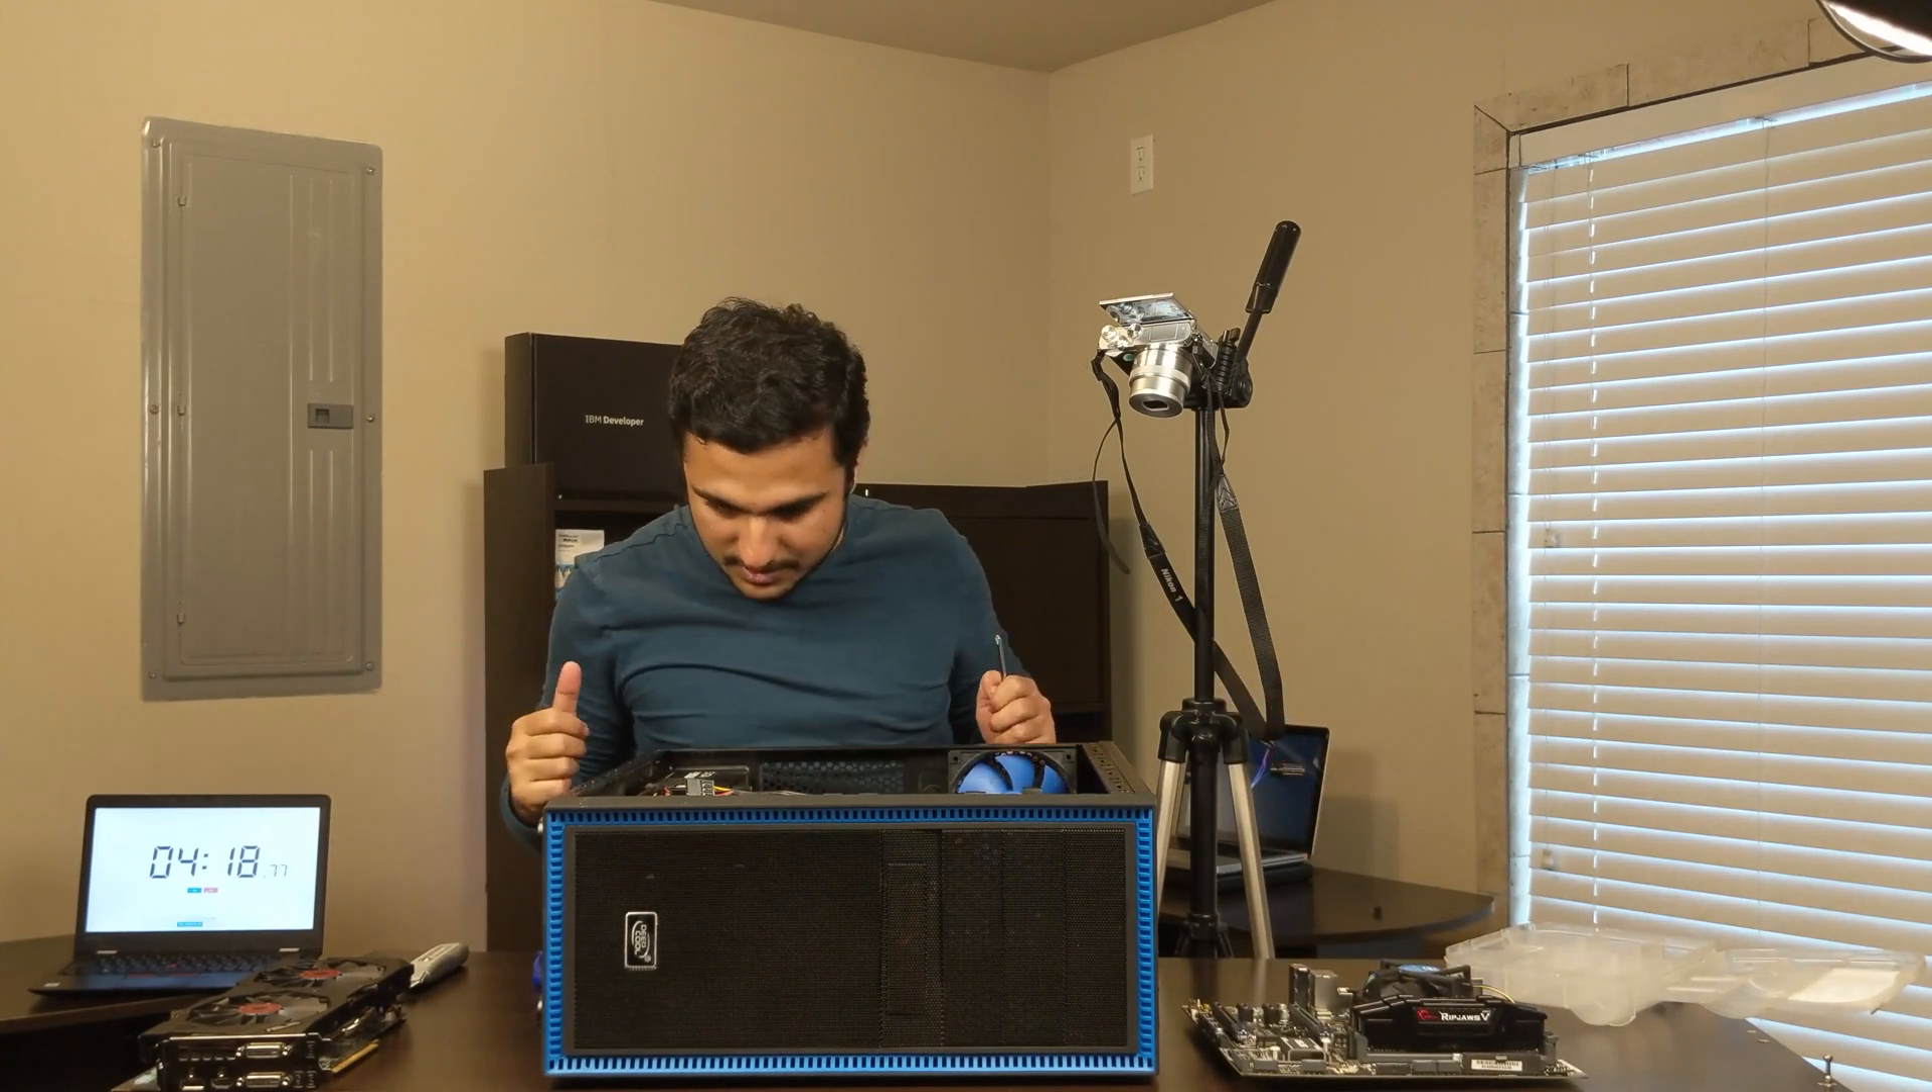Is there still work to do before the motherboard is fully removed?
No.